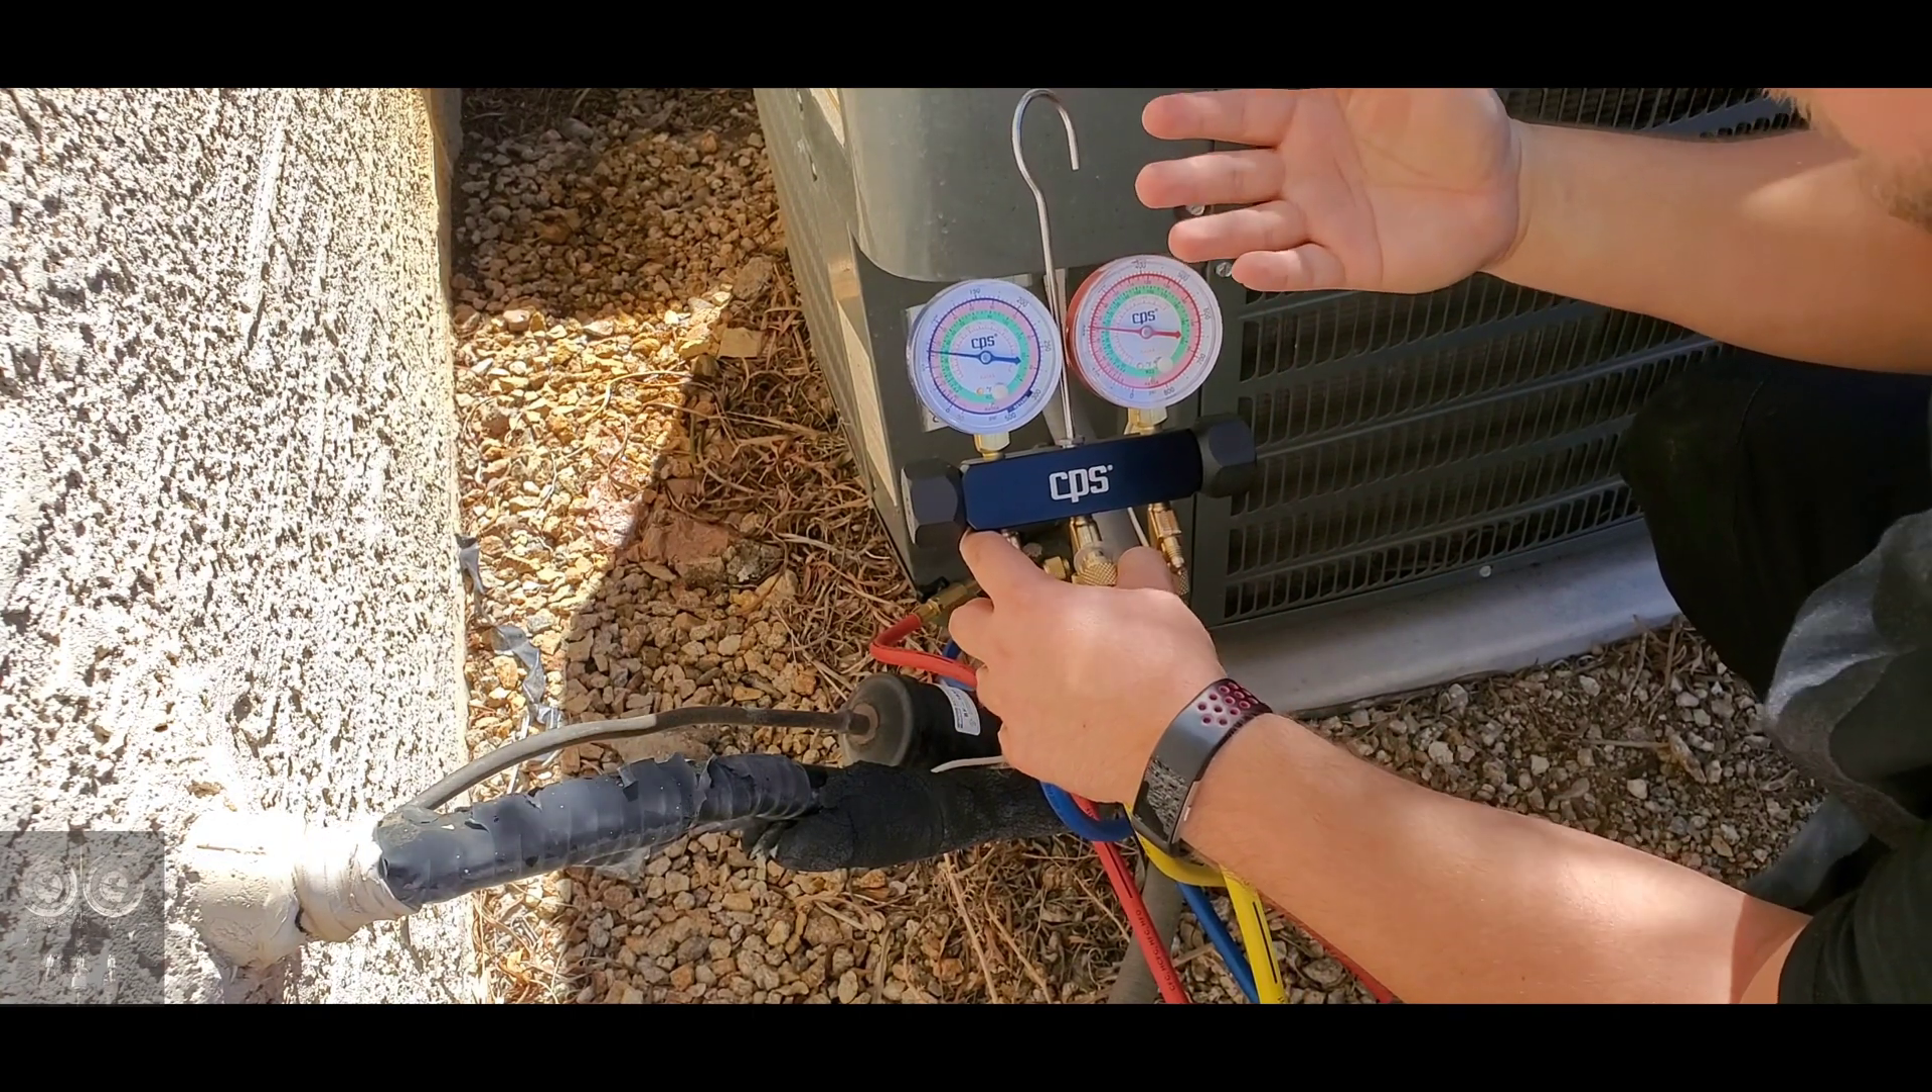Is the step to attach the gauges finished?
Yes.